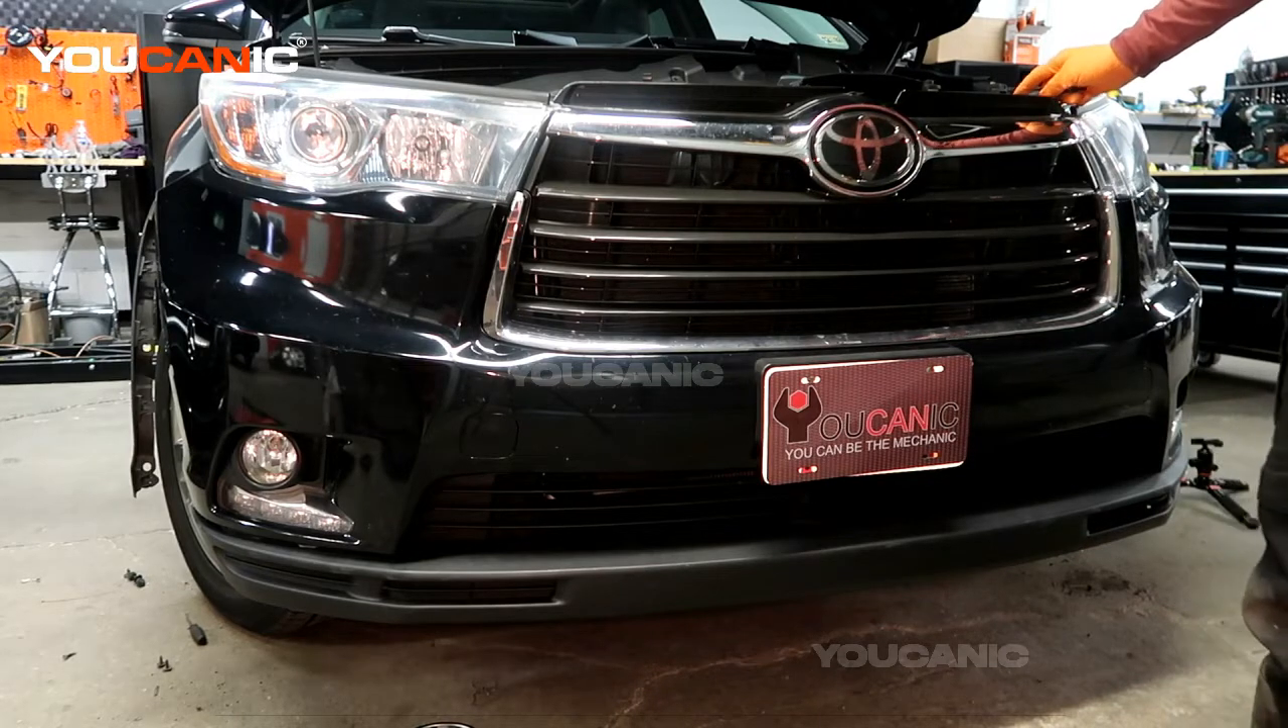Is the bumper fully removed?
No.